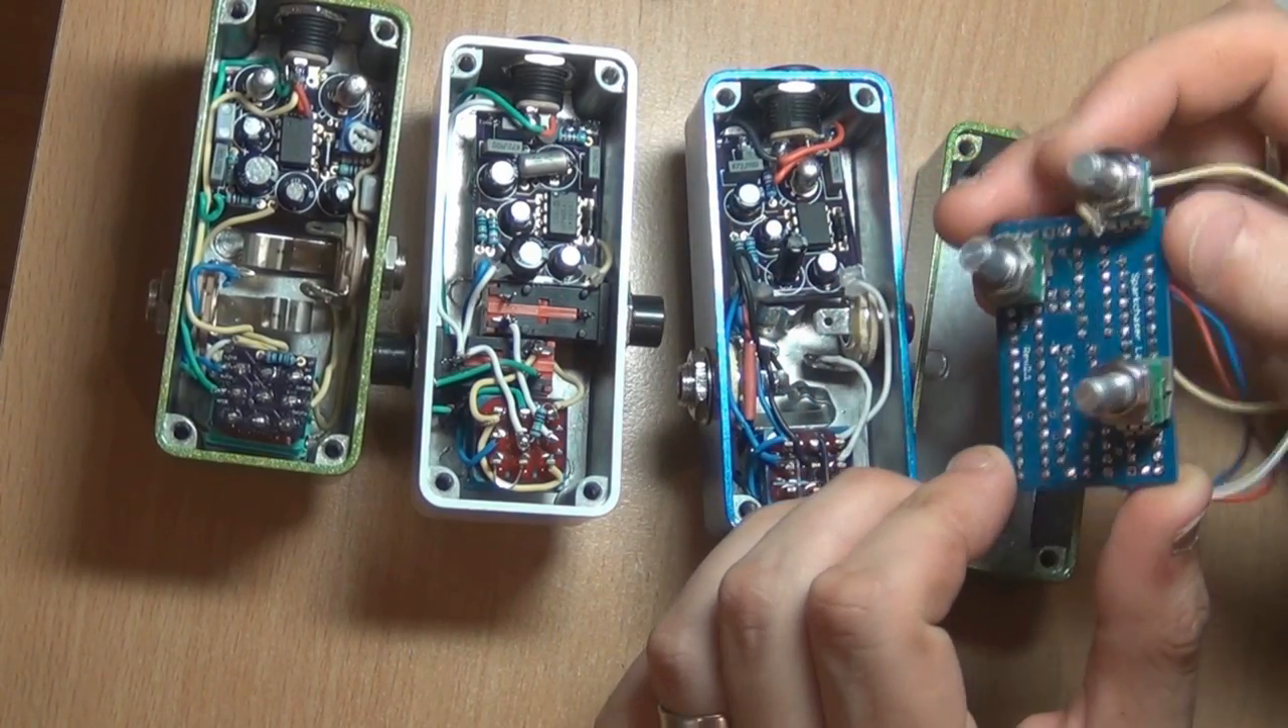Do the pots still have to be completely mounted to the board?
No.